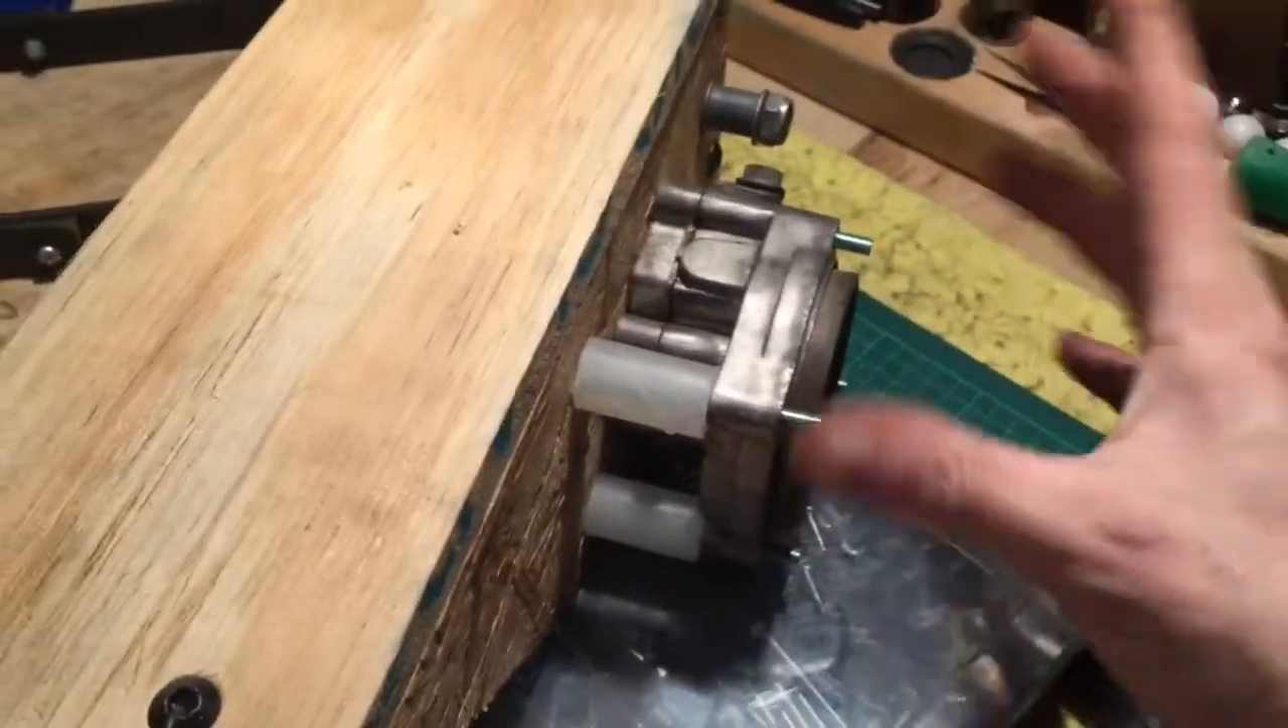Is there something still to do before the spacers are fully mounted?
No.